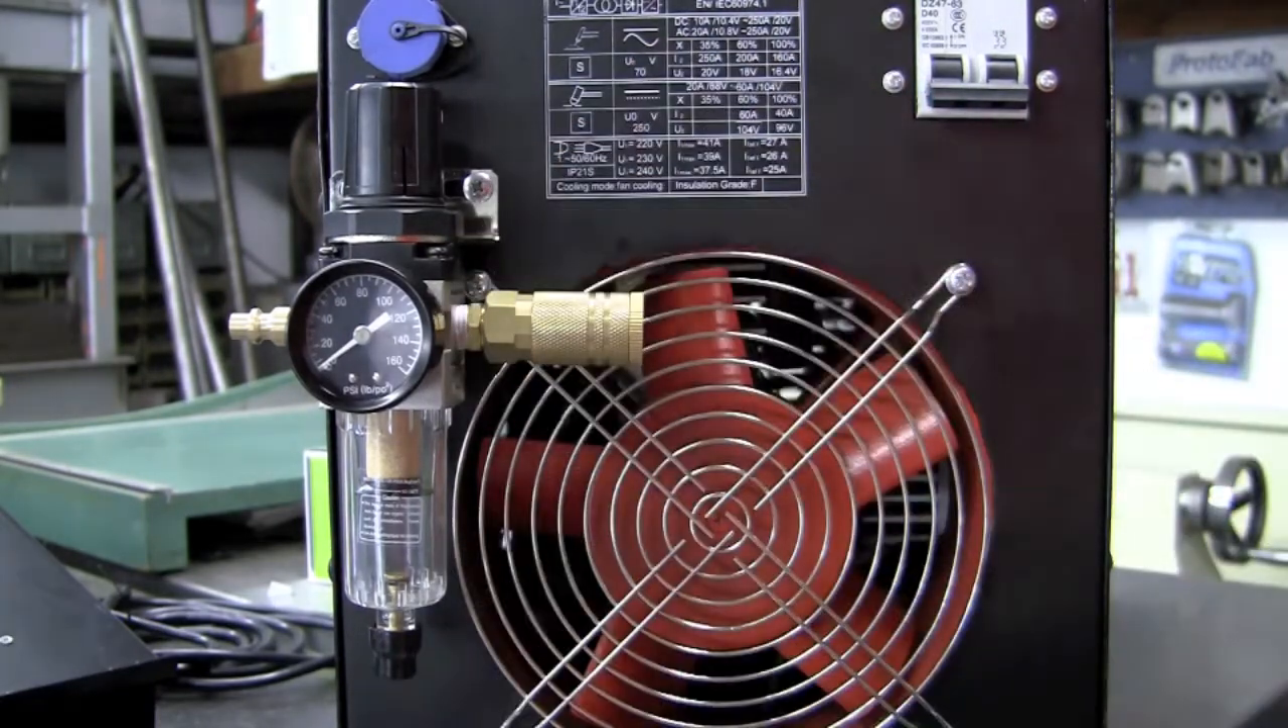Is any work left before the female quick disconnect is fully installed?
No.